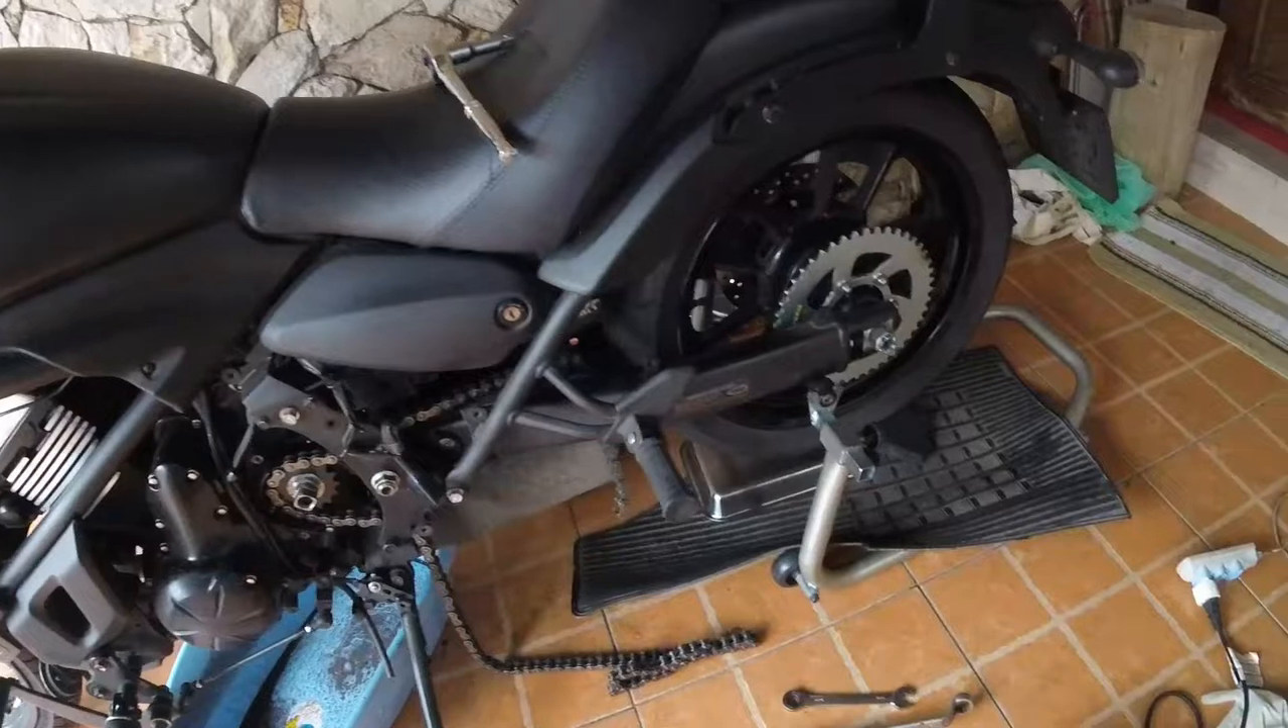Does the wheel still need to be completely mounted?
No.